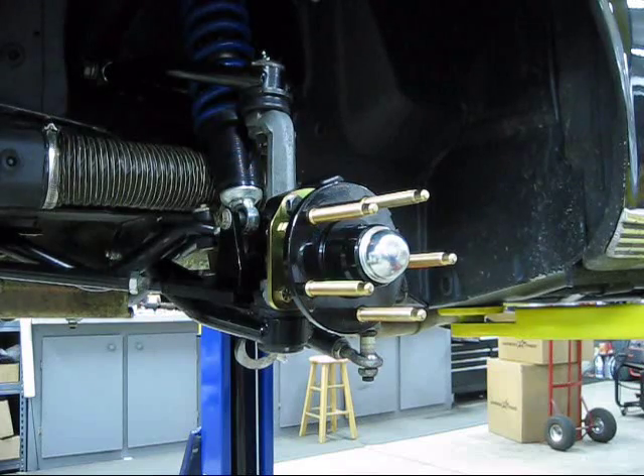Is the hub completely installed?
Yes.